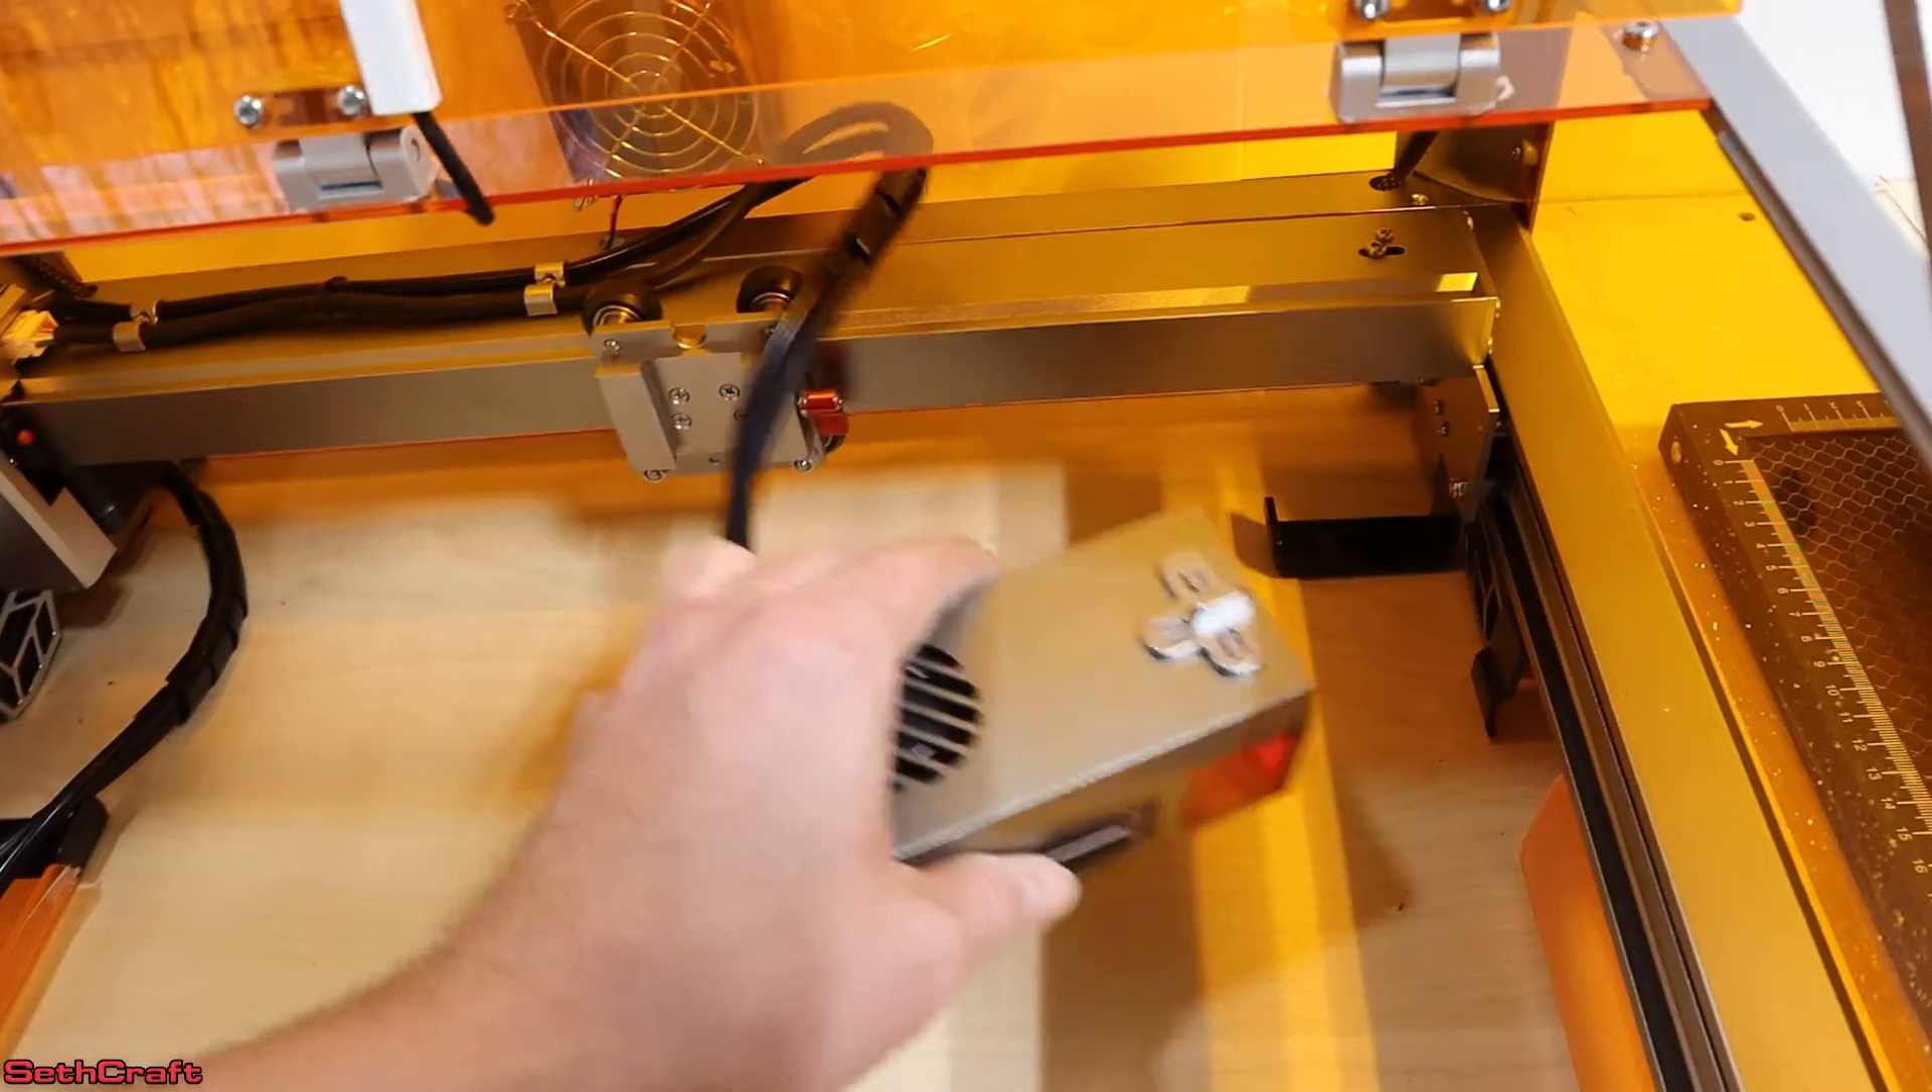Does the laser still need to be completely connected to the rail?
Yes.